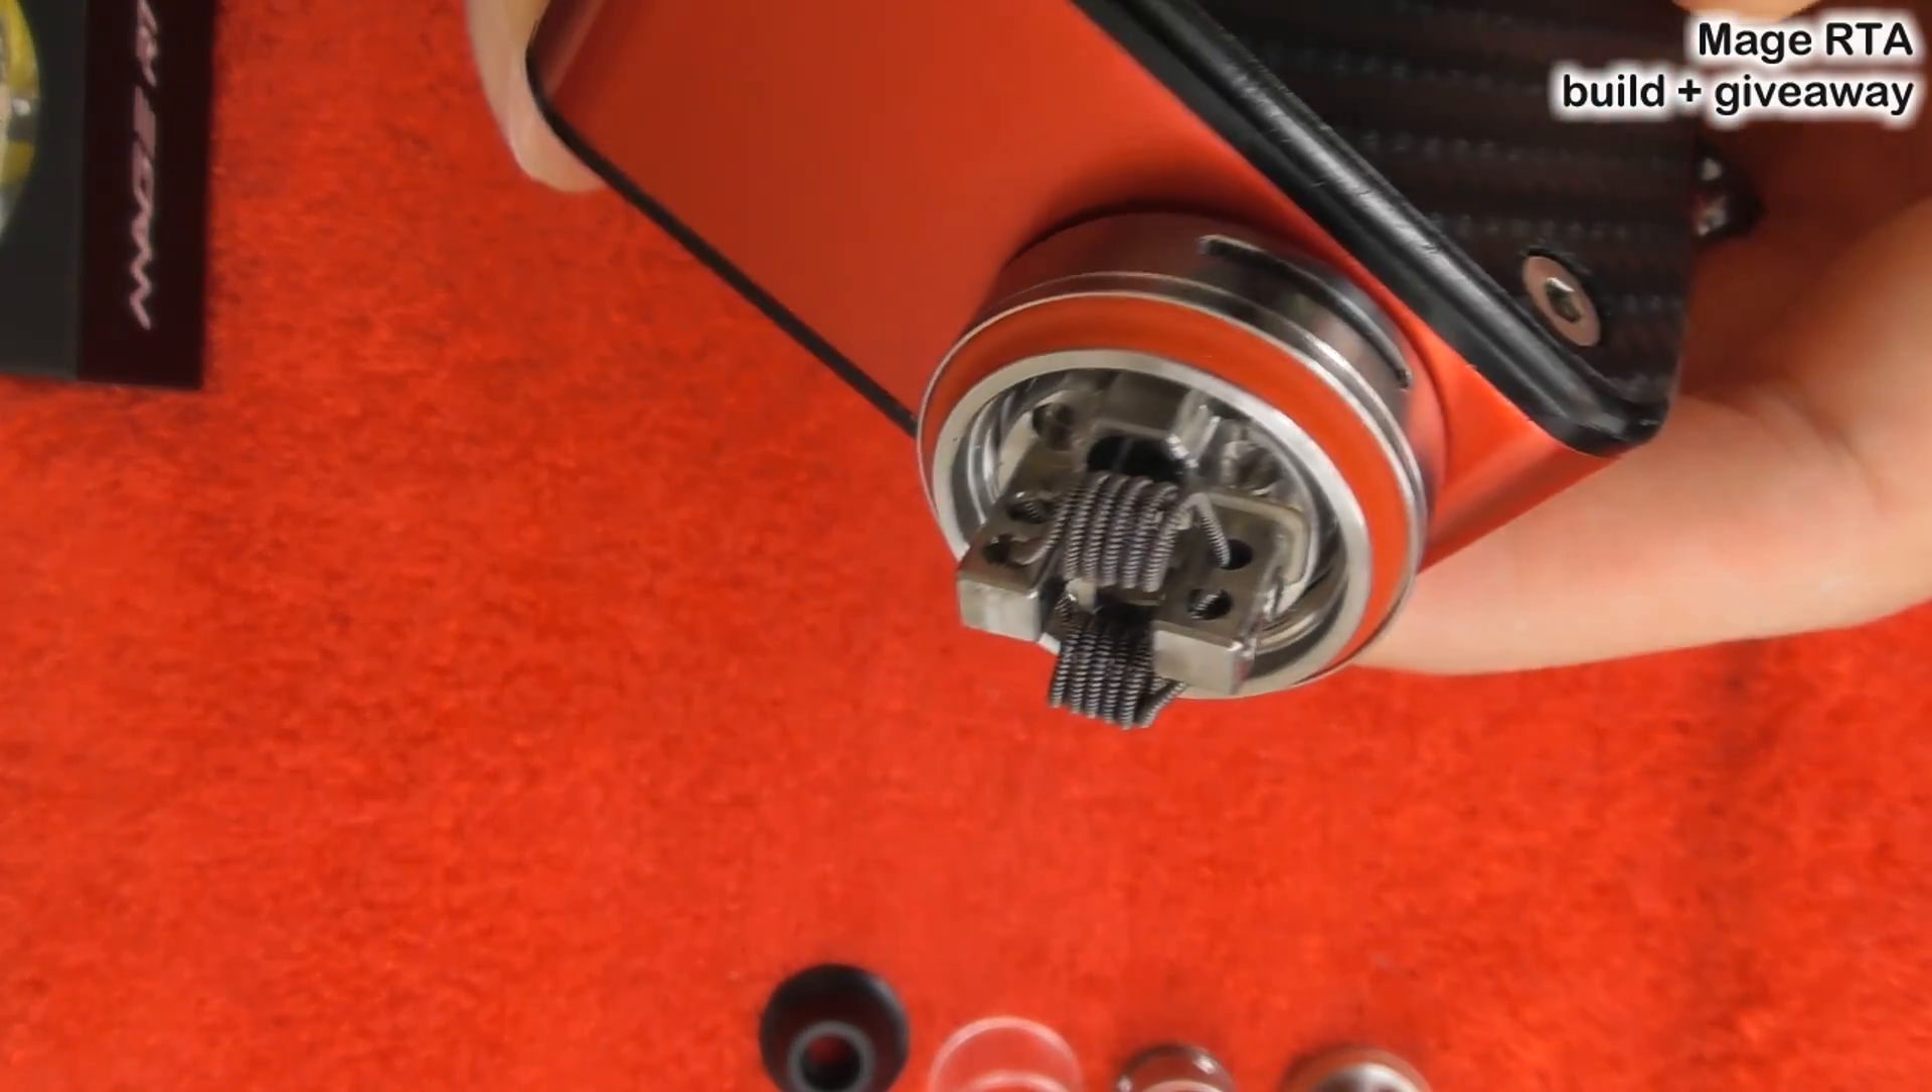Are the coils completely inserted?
Yes.